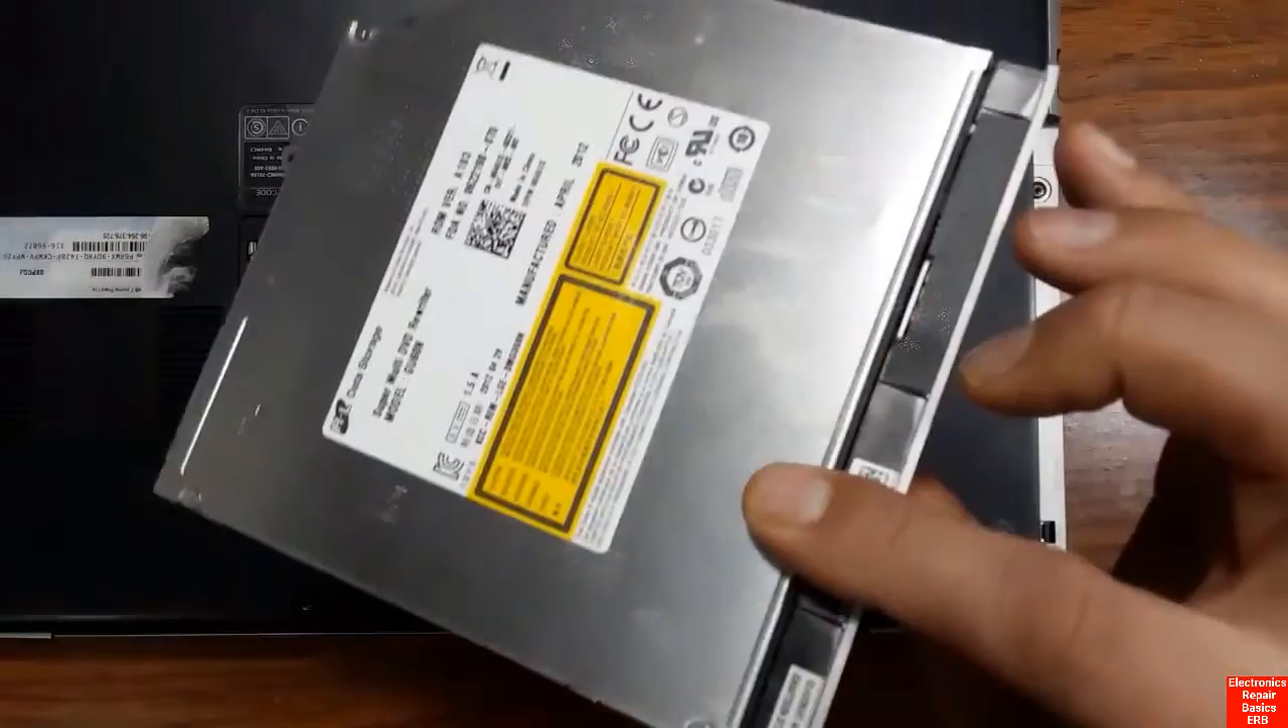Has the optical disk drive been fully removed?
Yes.